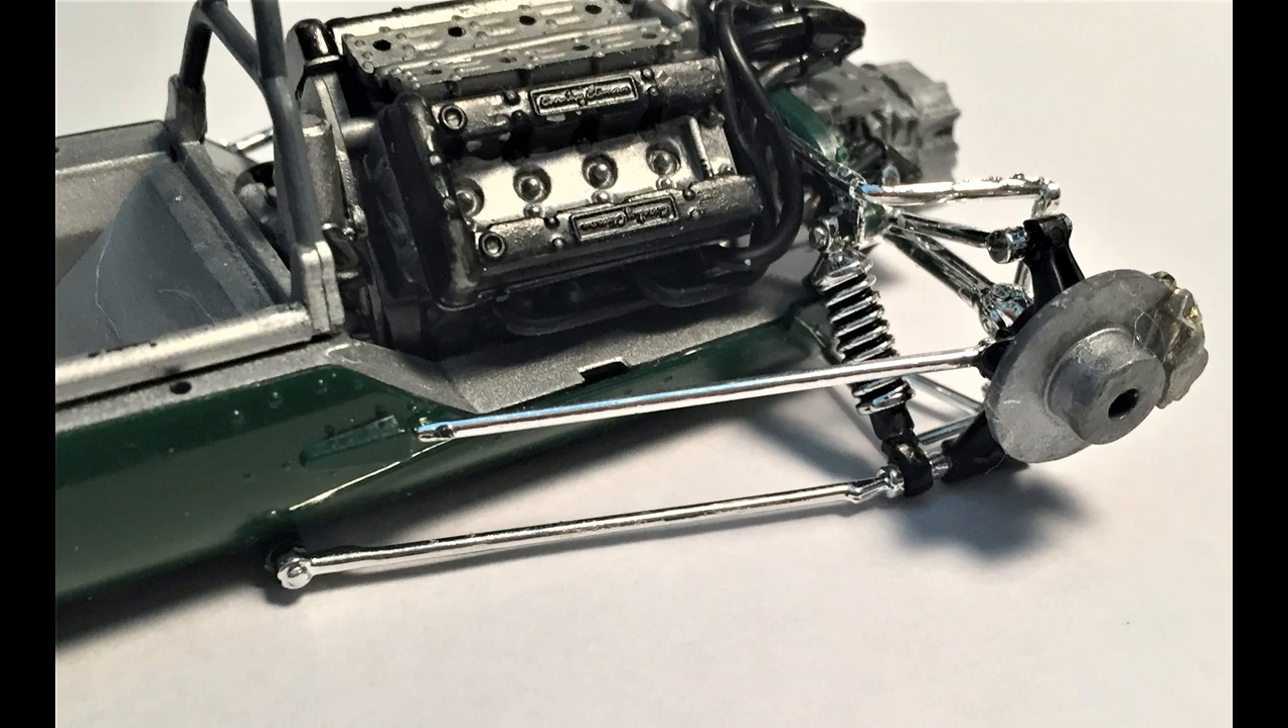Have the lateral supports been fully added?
Yes.